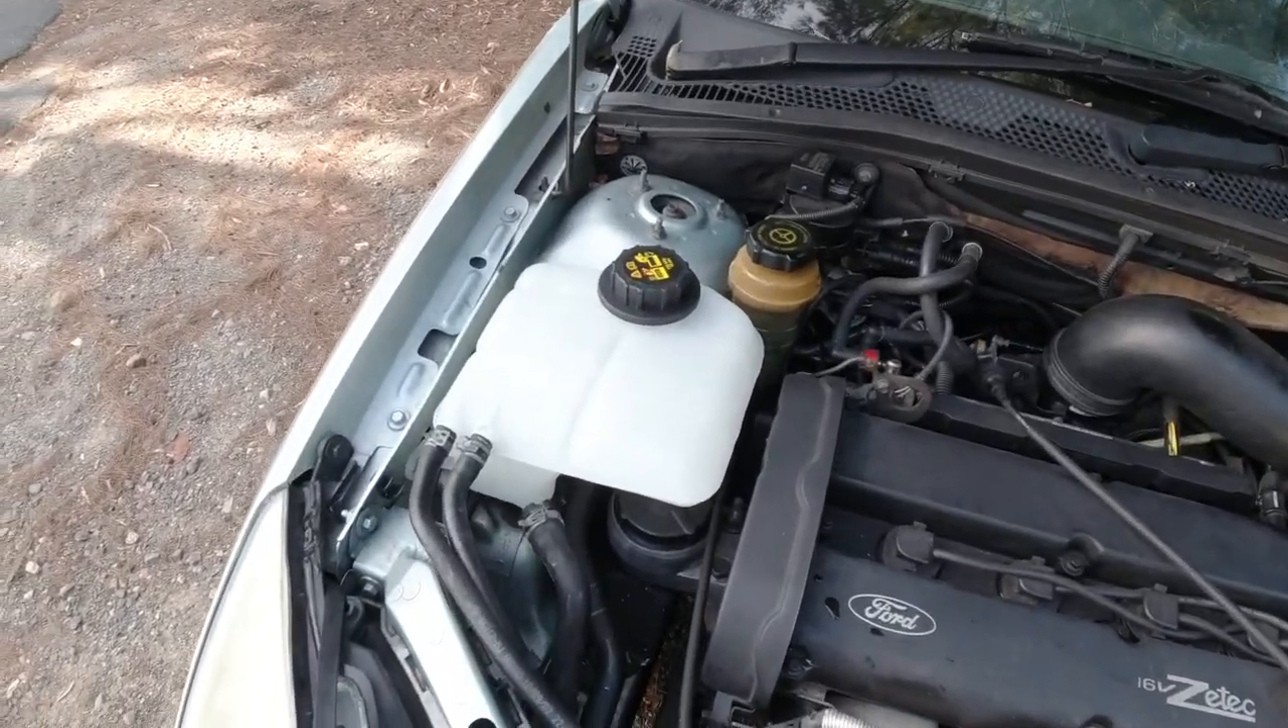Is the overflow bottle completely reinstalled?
Yes.